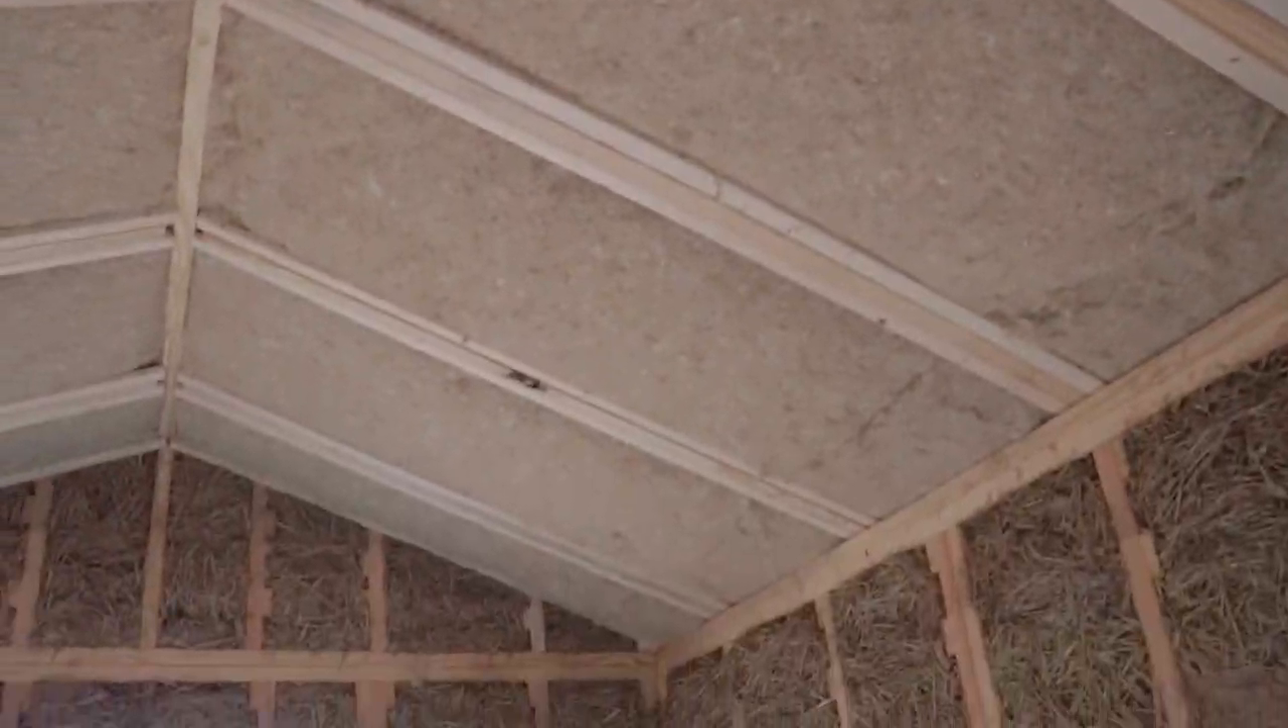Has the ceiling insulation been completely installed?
Yes.